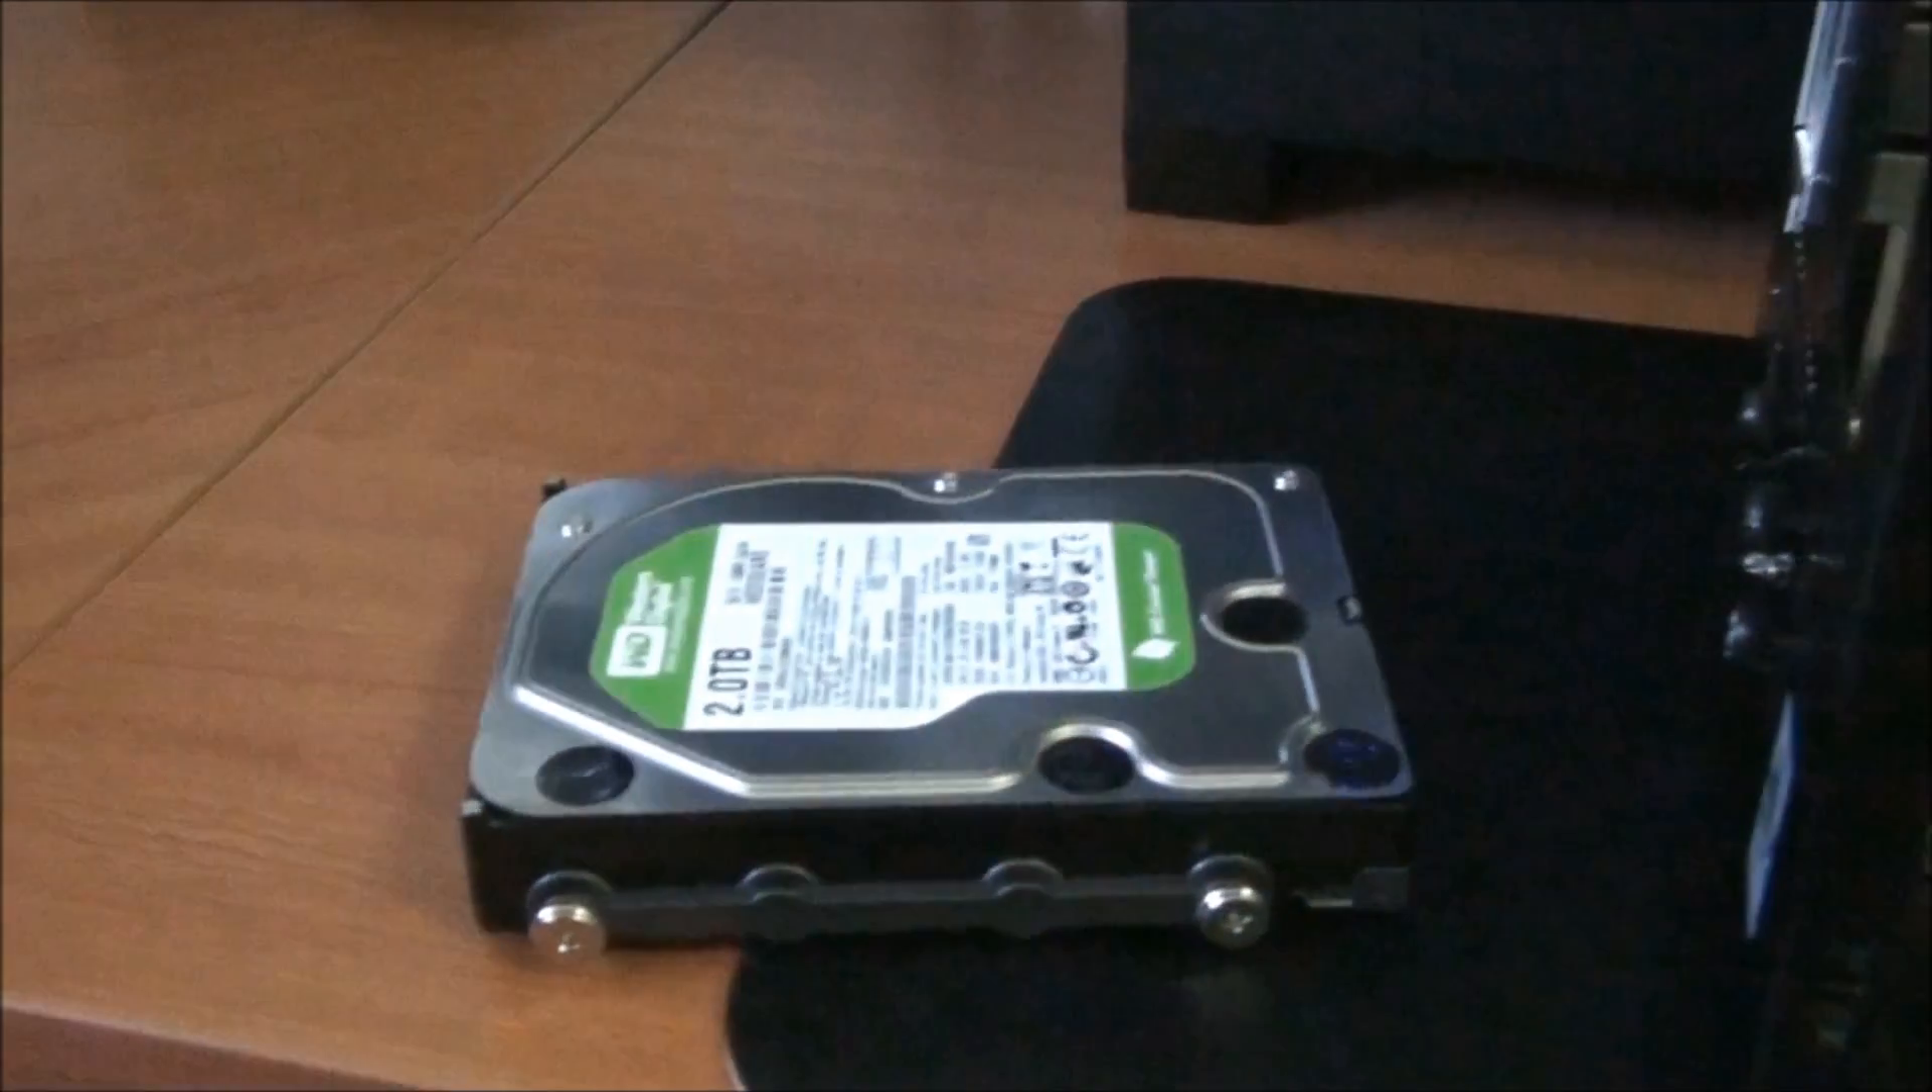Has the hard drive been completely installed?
No.